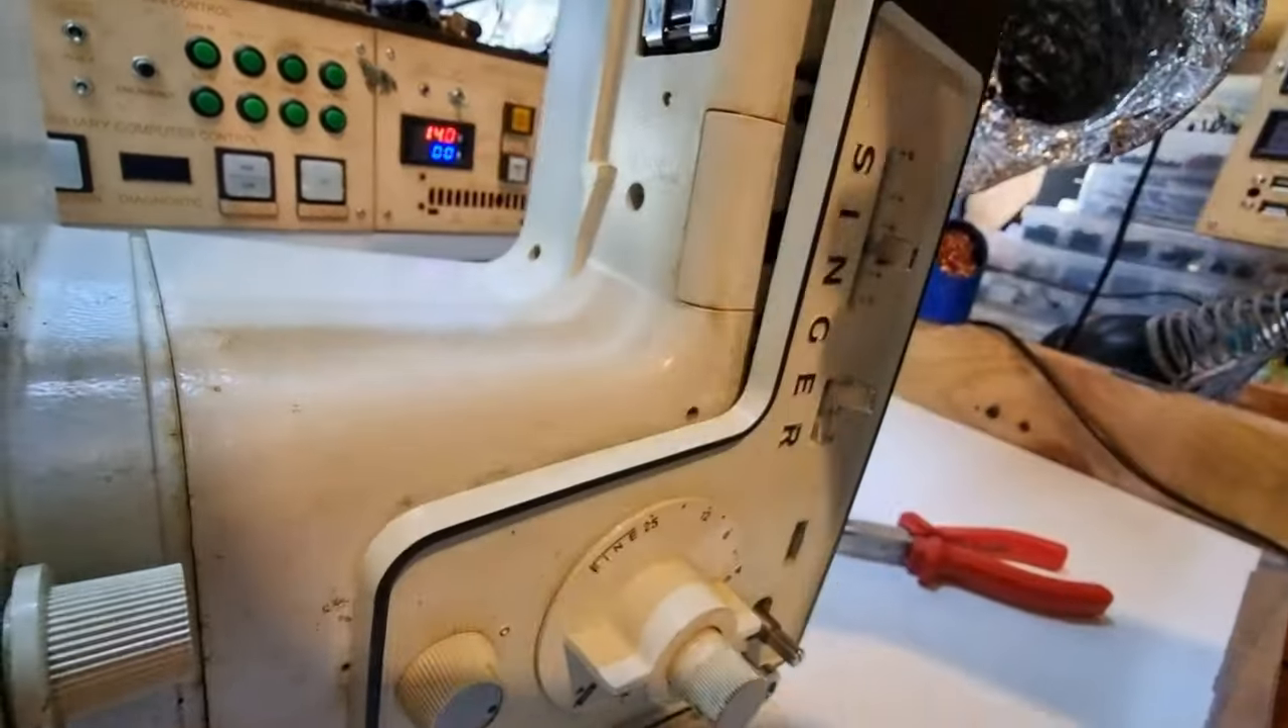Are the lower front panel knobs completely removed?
No.